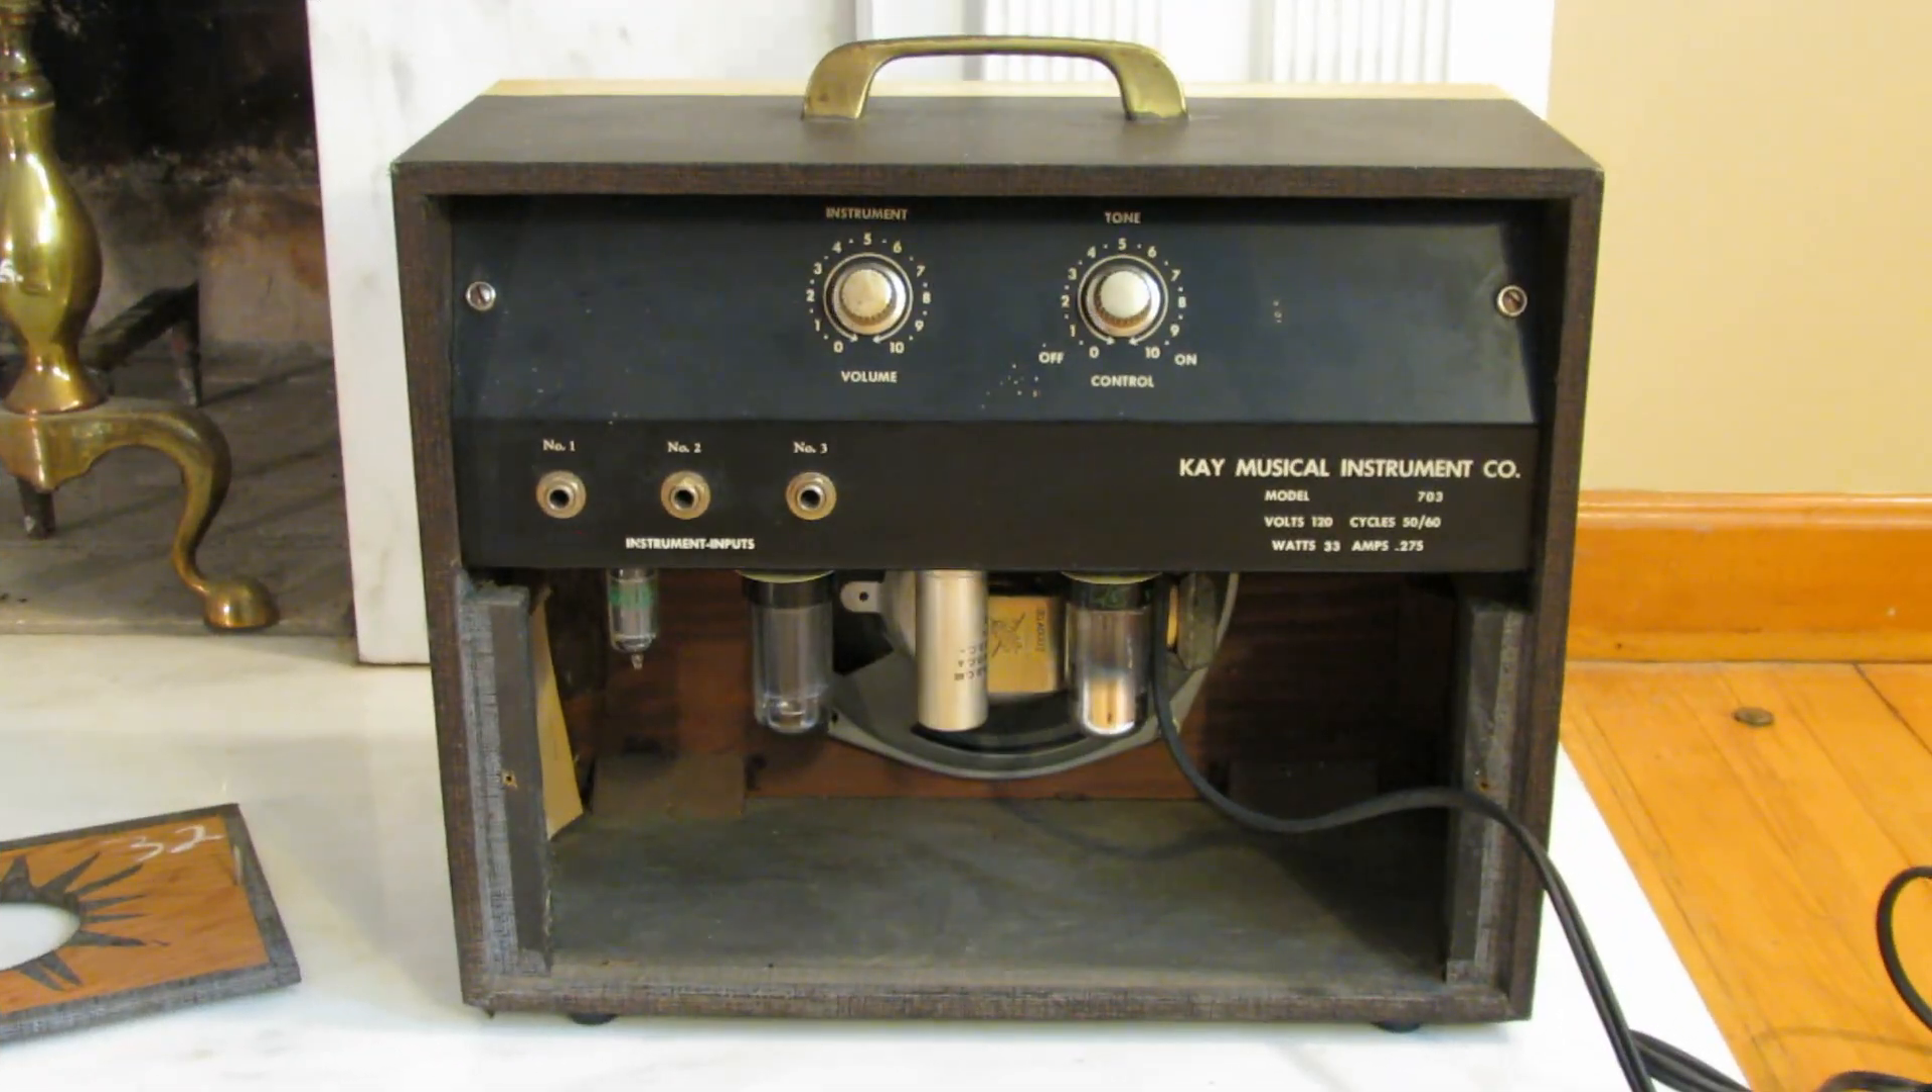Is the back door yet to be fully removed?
No.